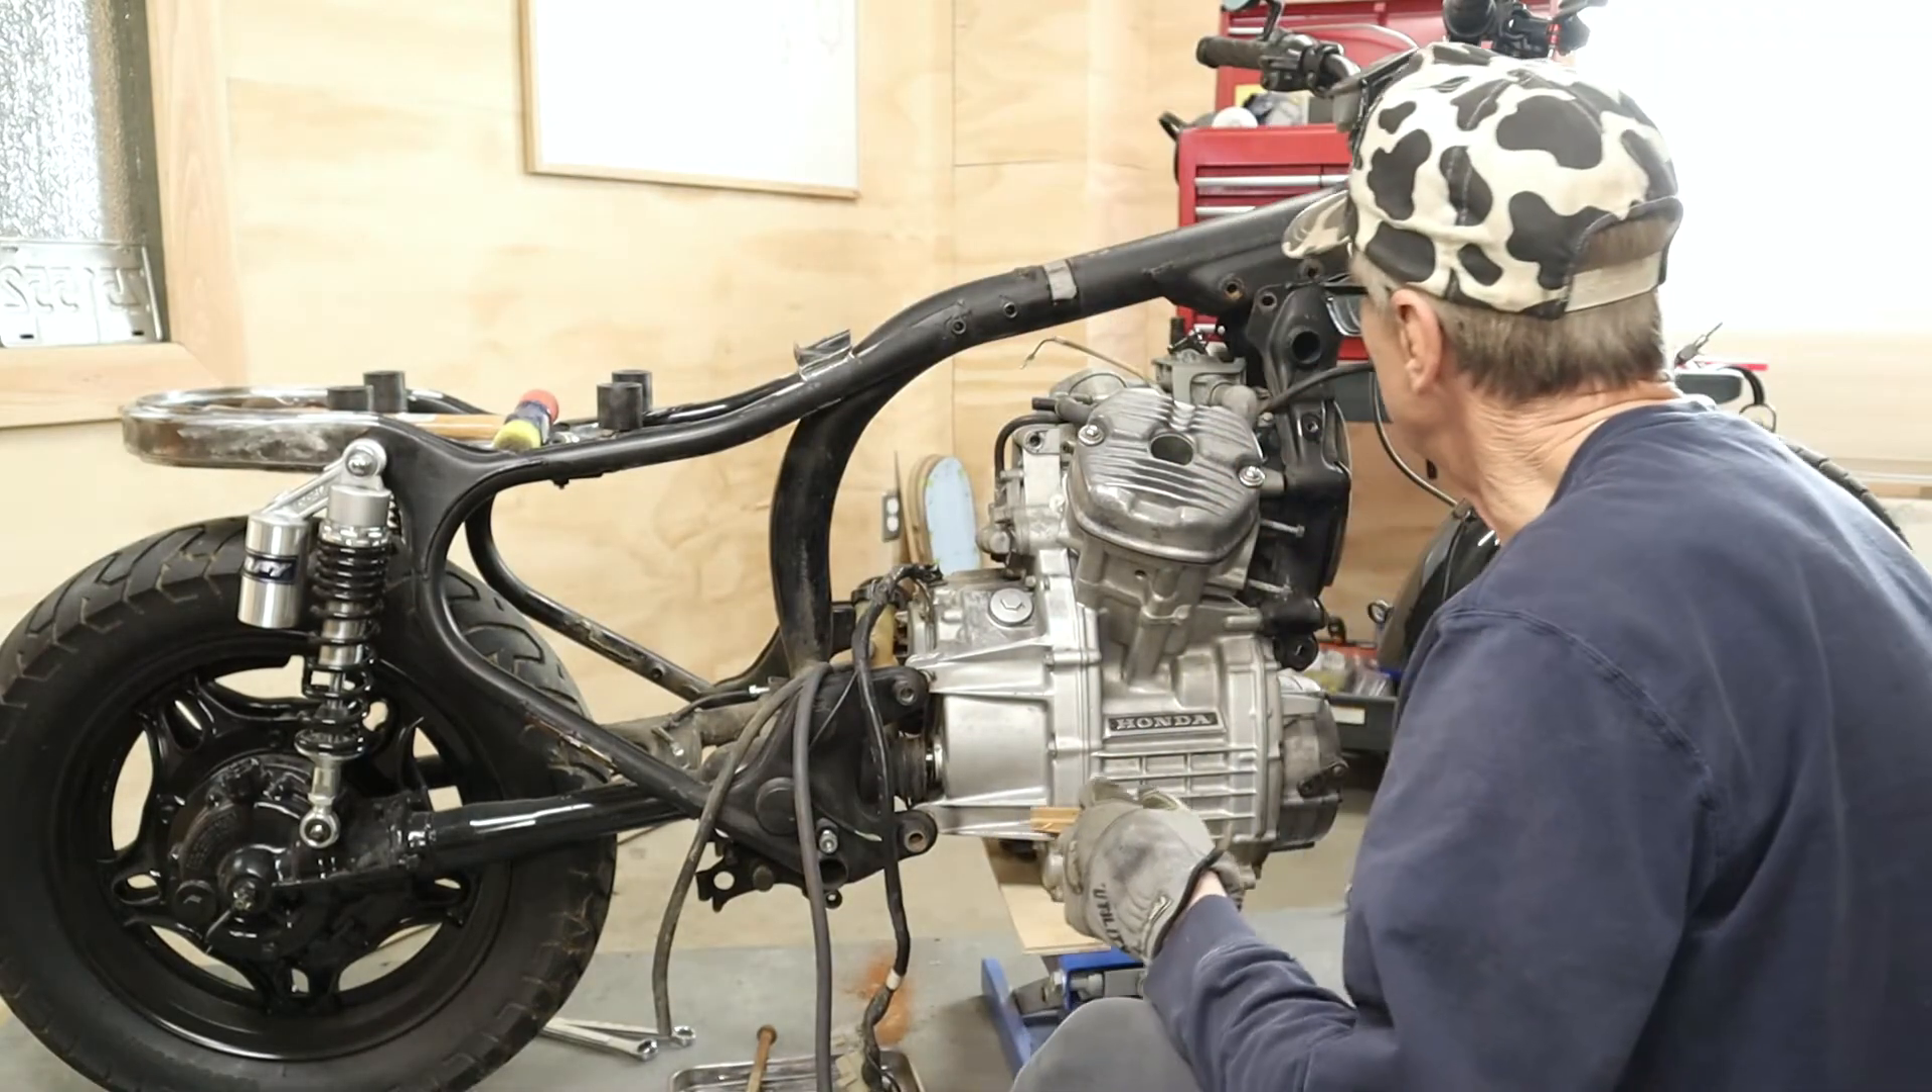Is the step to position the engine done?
No.